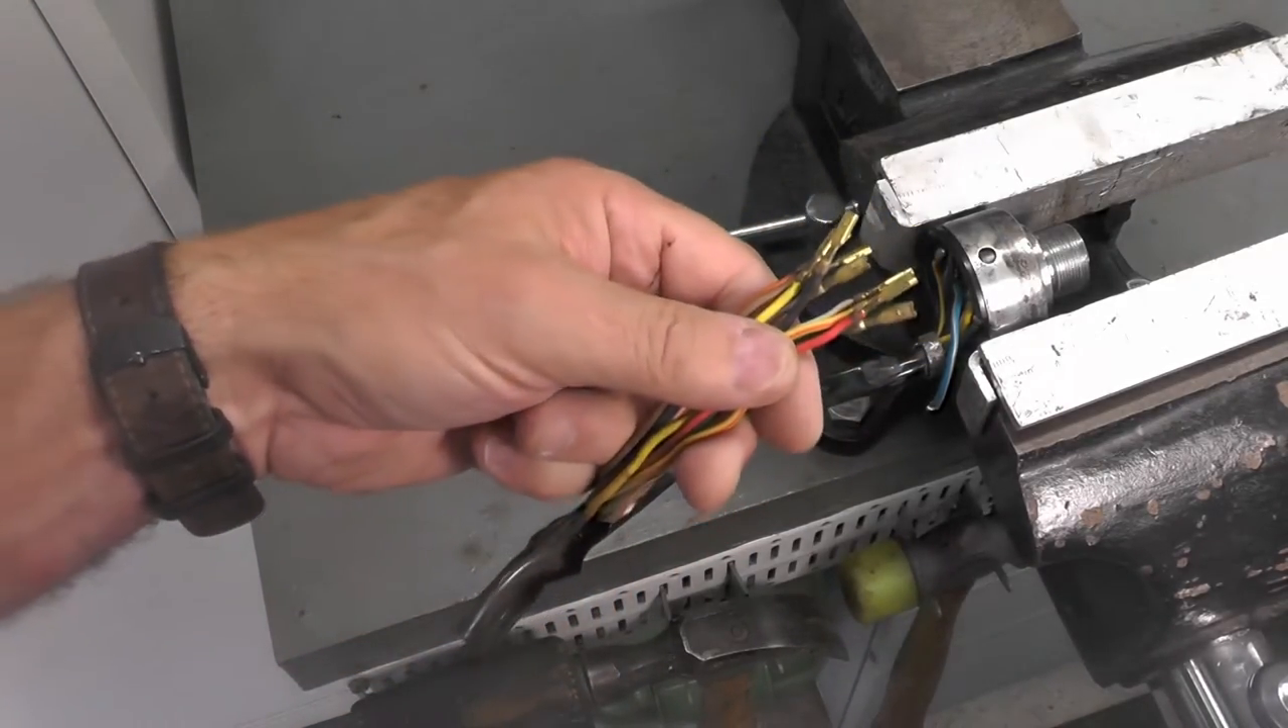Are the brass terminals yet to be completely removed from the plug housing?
No.